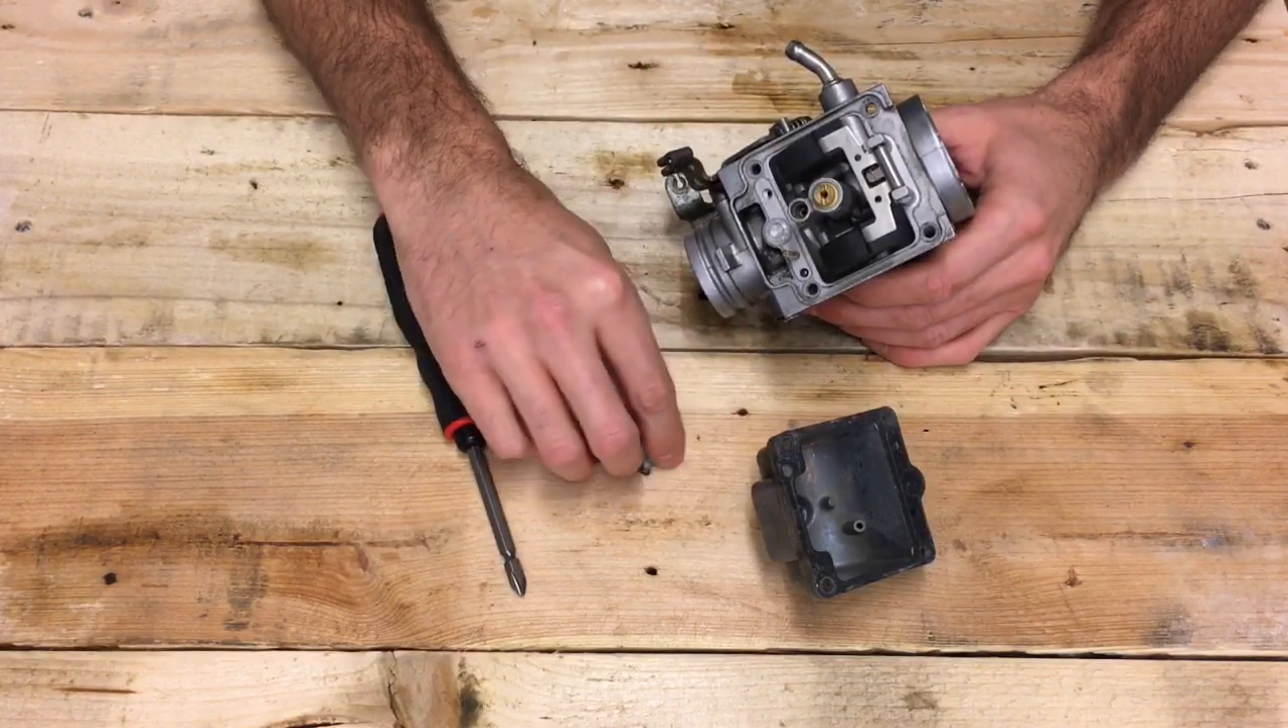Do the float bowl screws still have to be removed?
No.